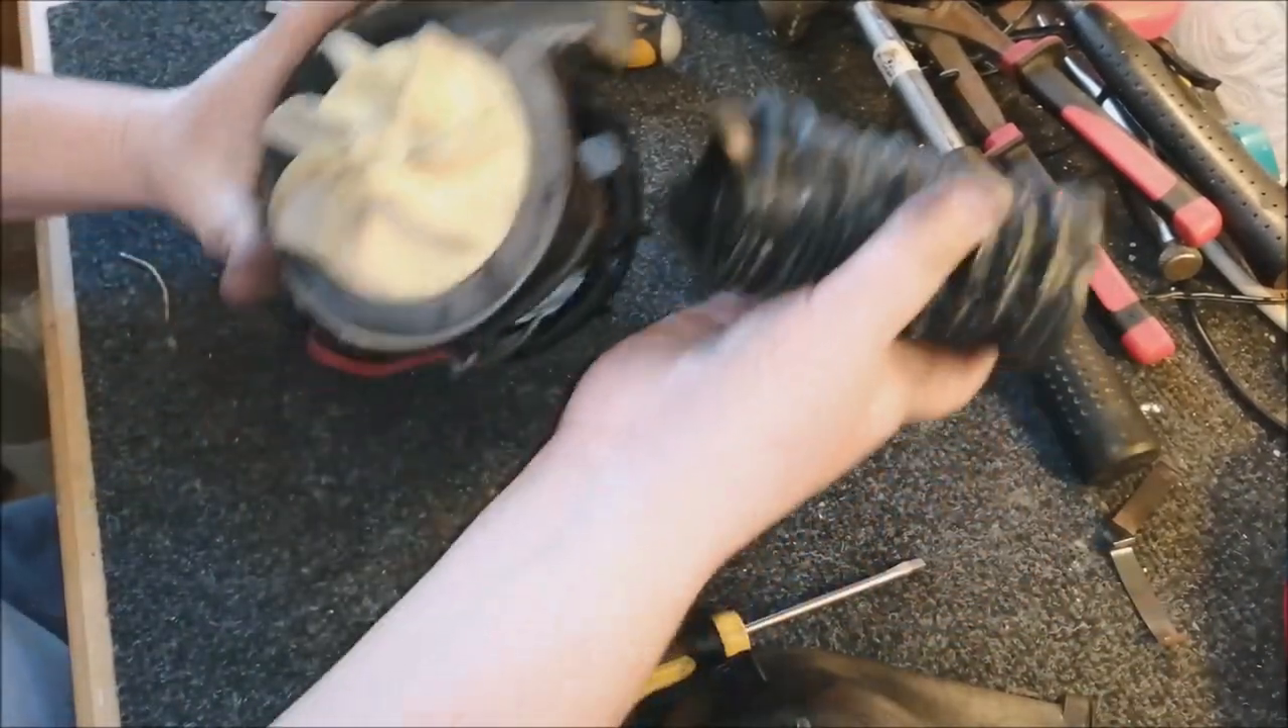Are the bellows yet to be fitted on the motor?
Yes.